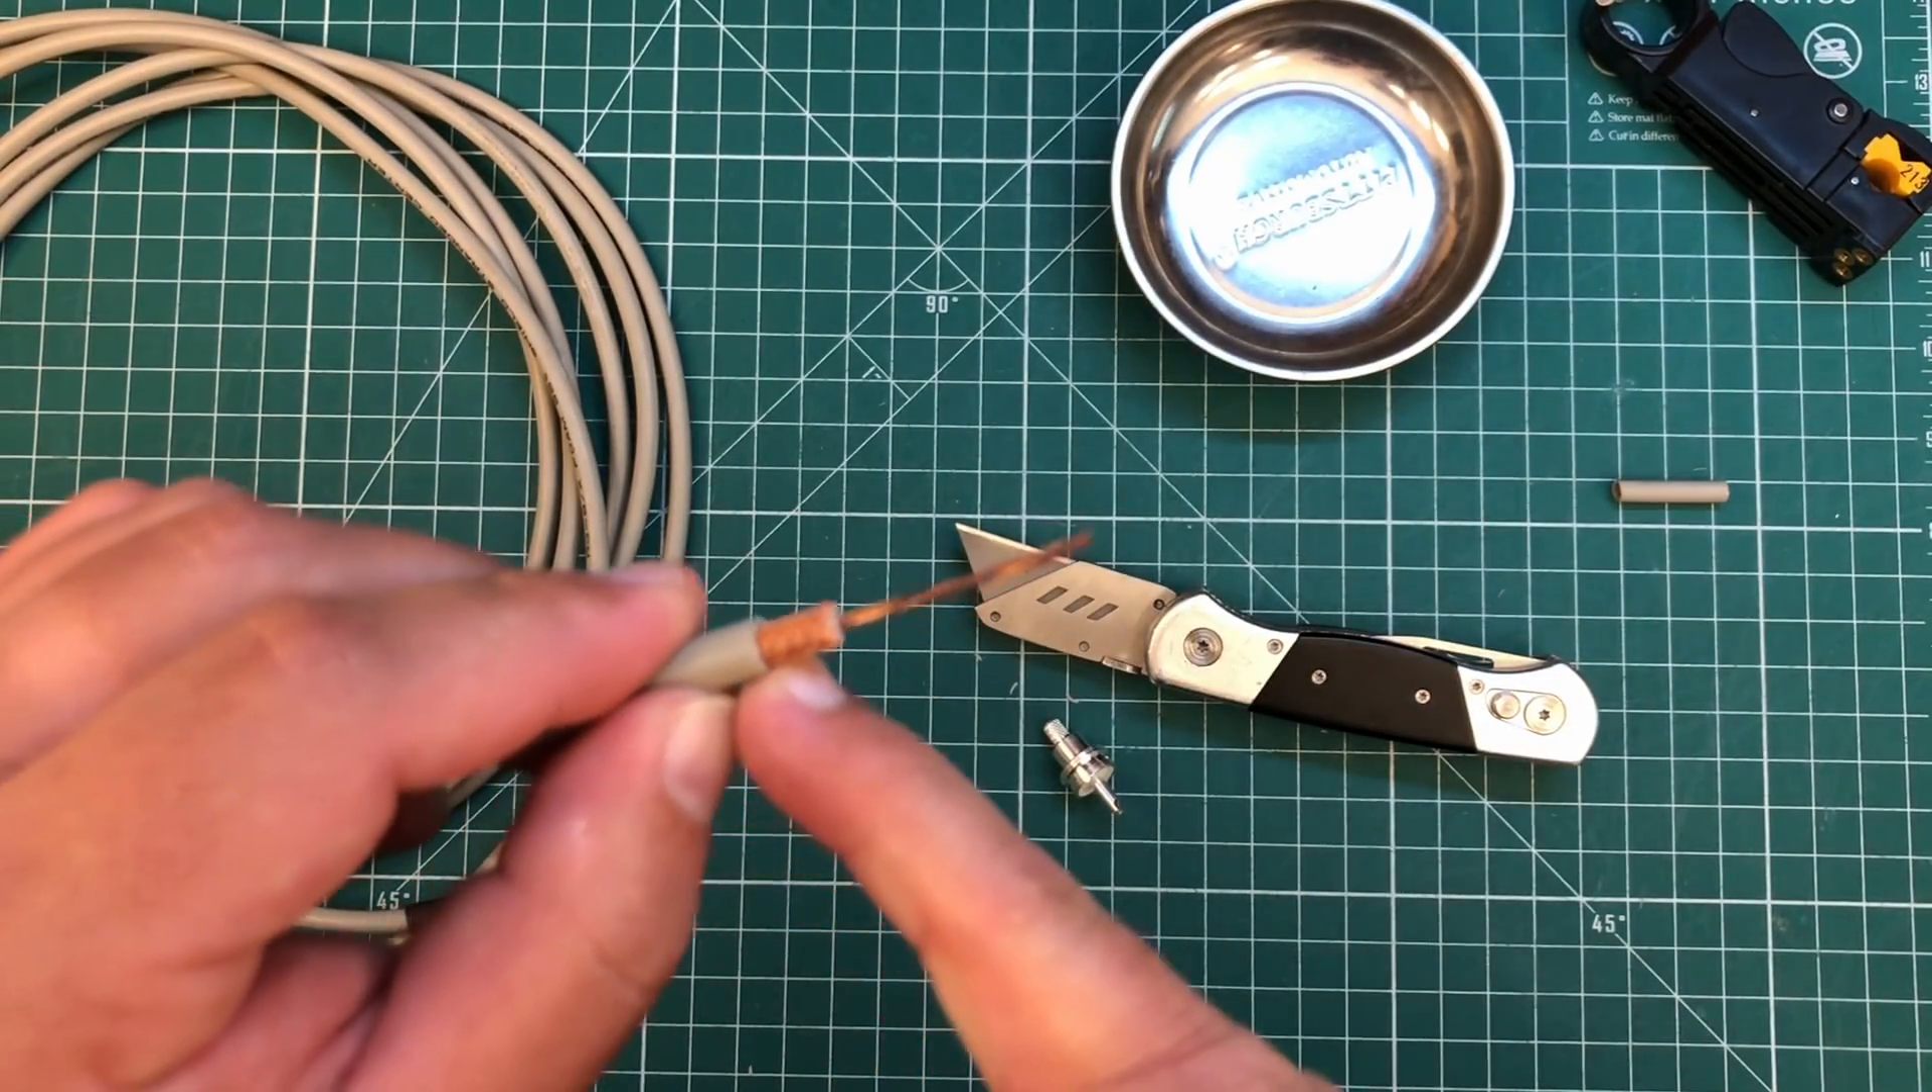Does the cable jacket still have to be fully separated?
No.